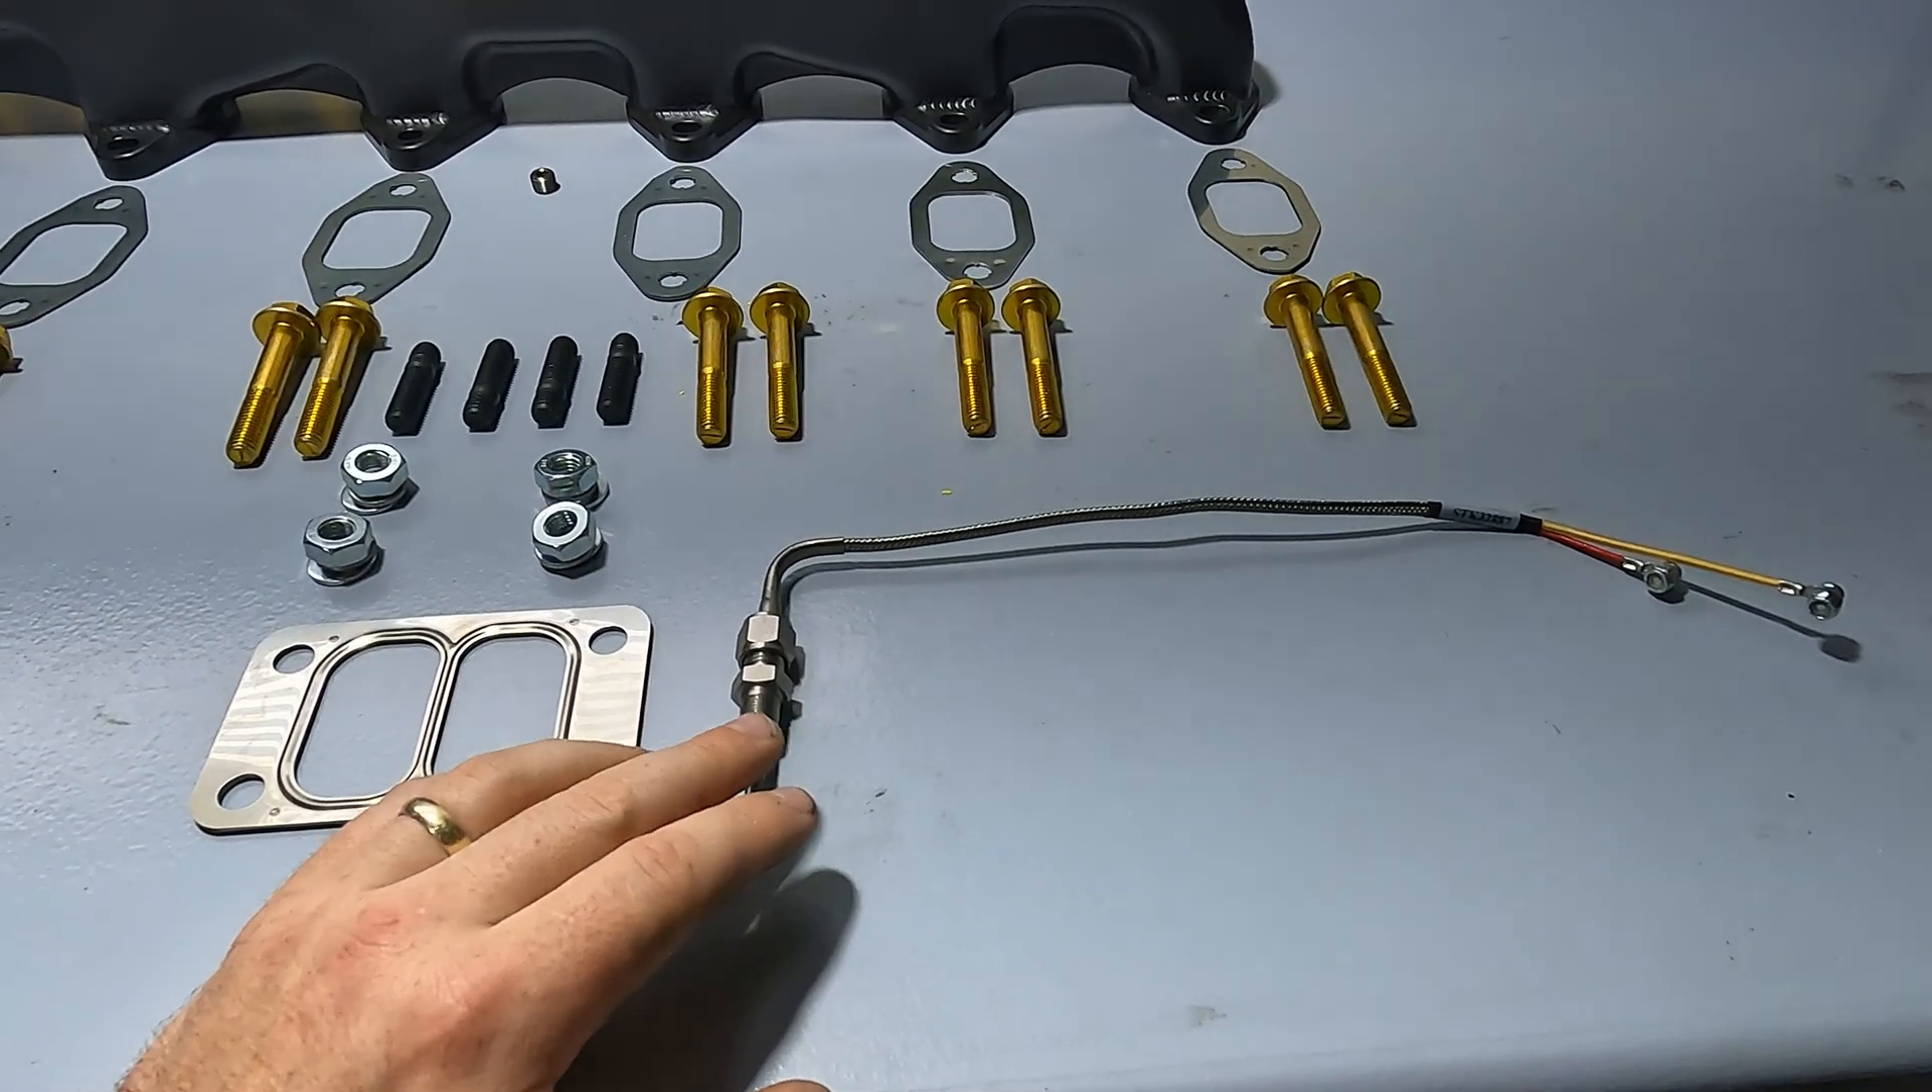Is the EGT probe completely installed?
No.